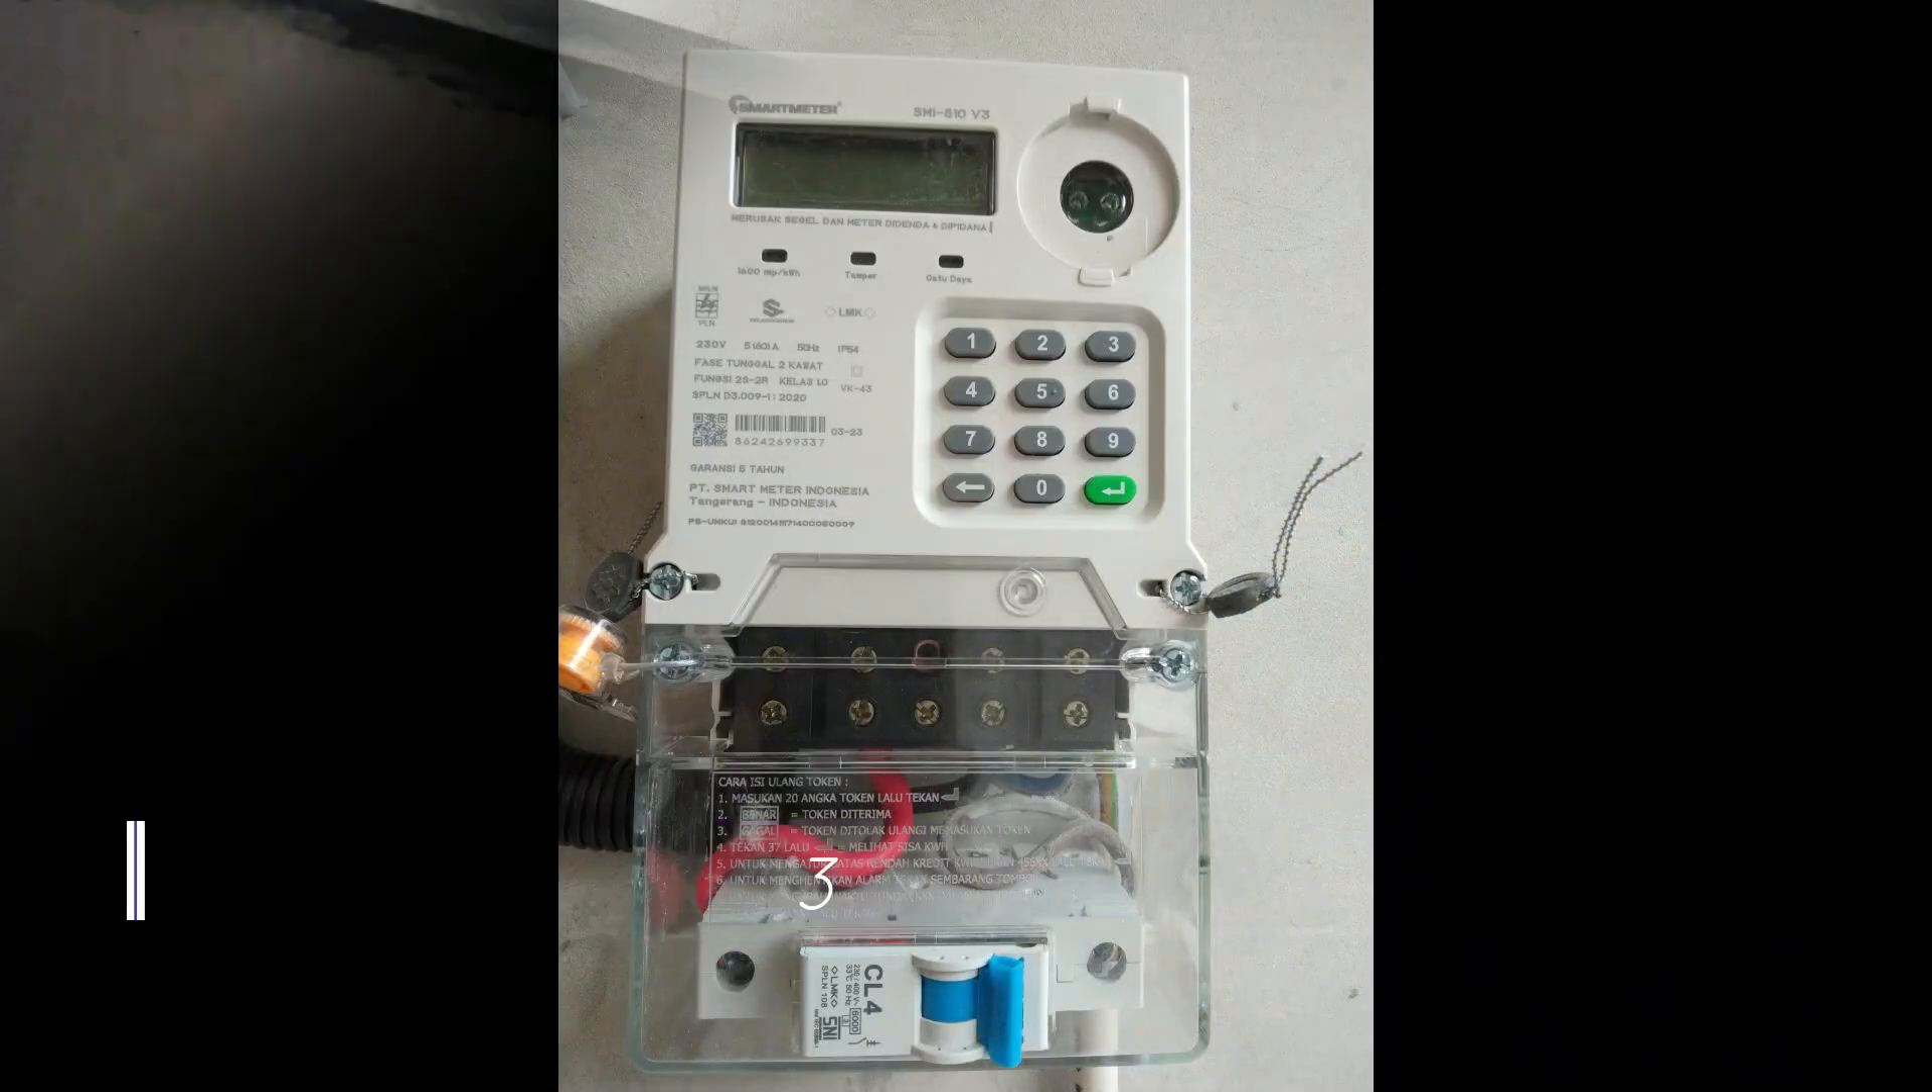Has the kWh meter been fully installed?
Yes.